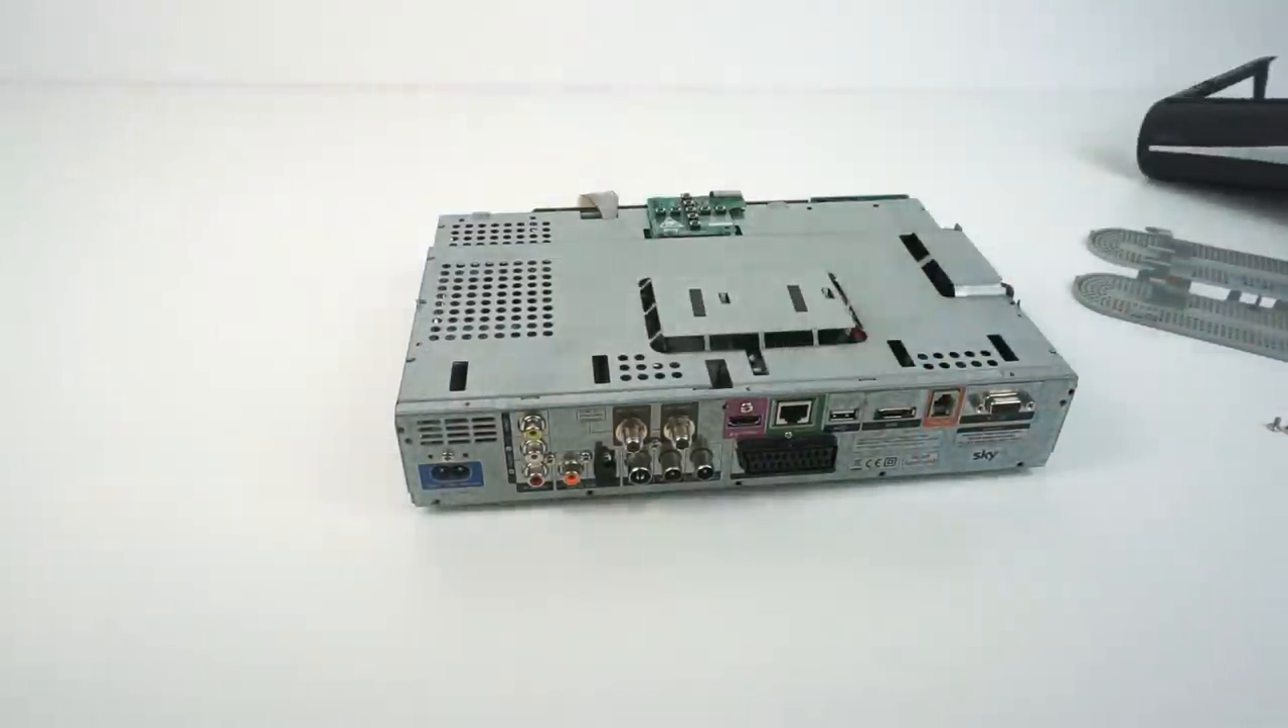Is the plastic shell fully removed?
Yes.